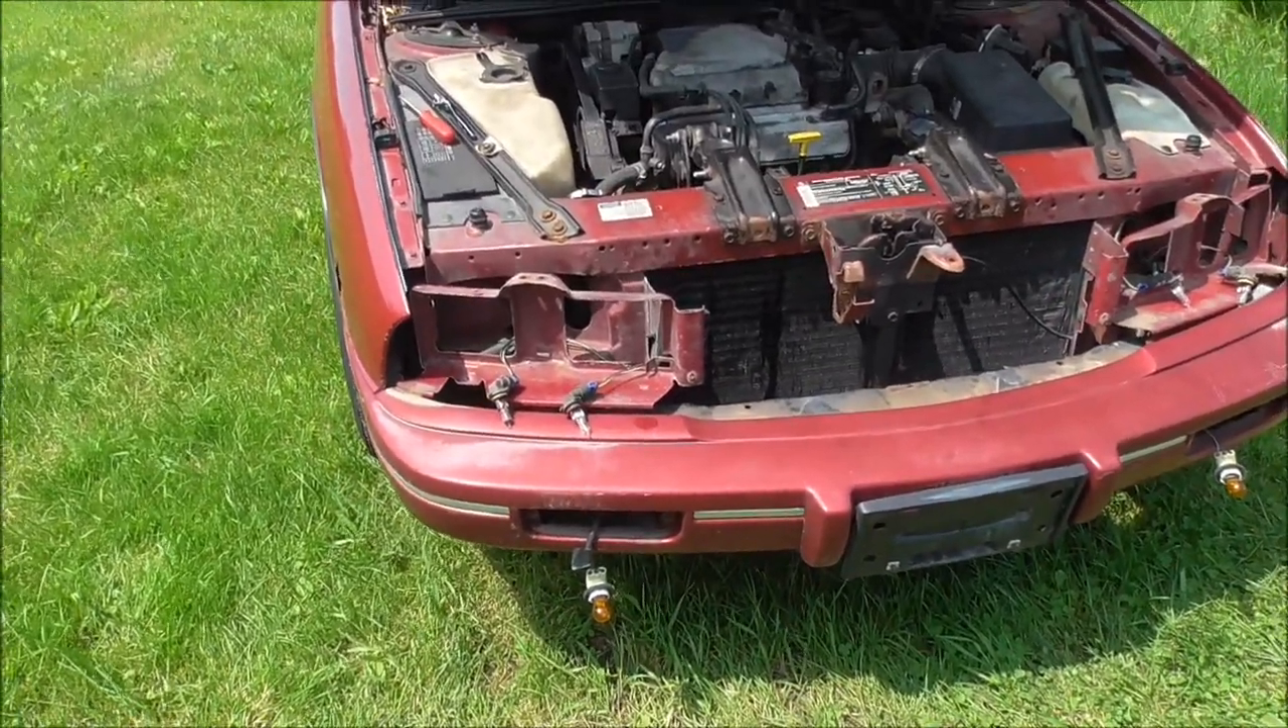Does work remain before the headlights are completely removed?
No.